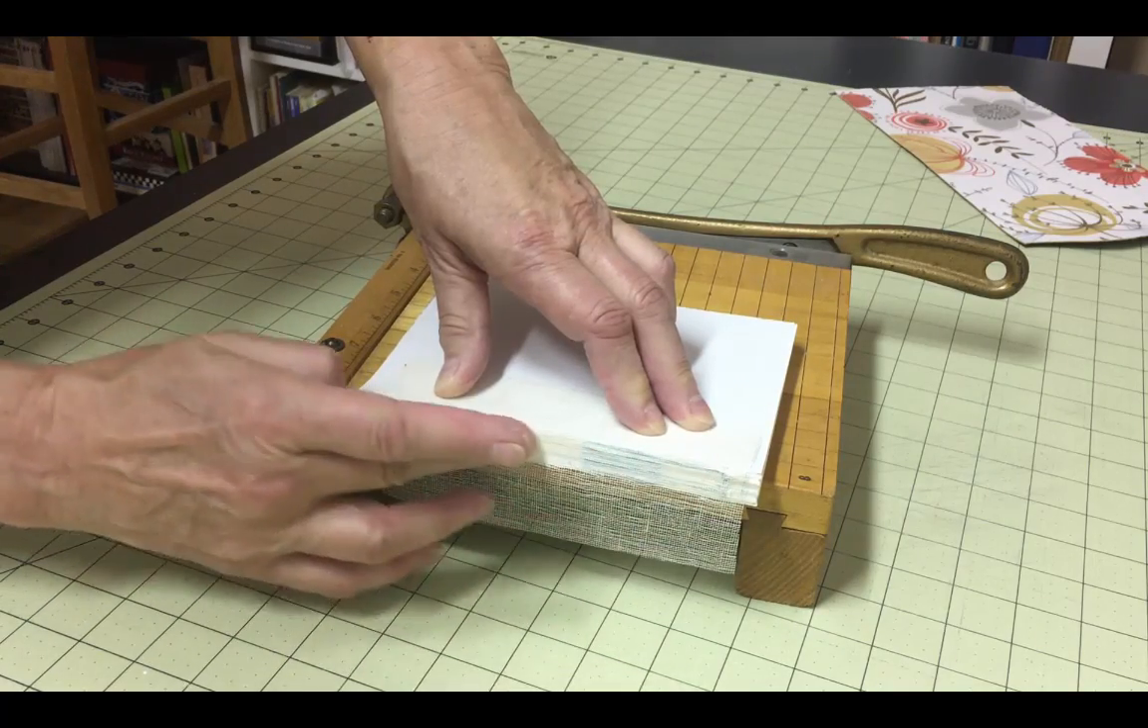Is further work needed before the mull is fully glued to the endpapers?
Yes.